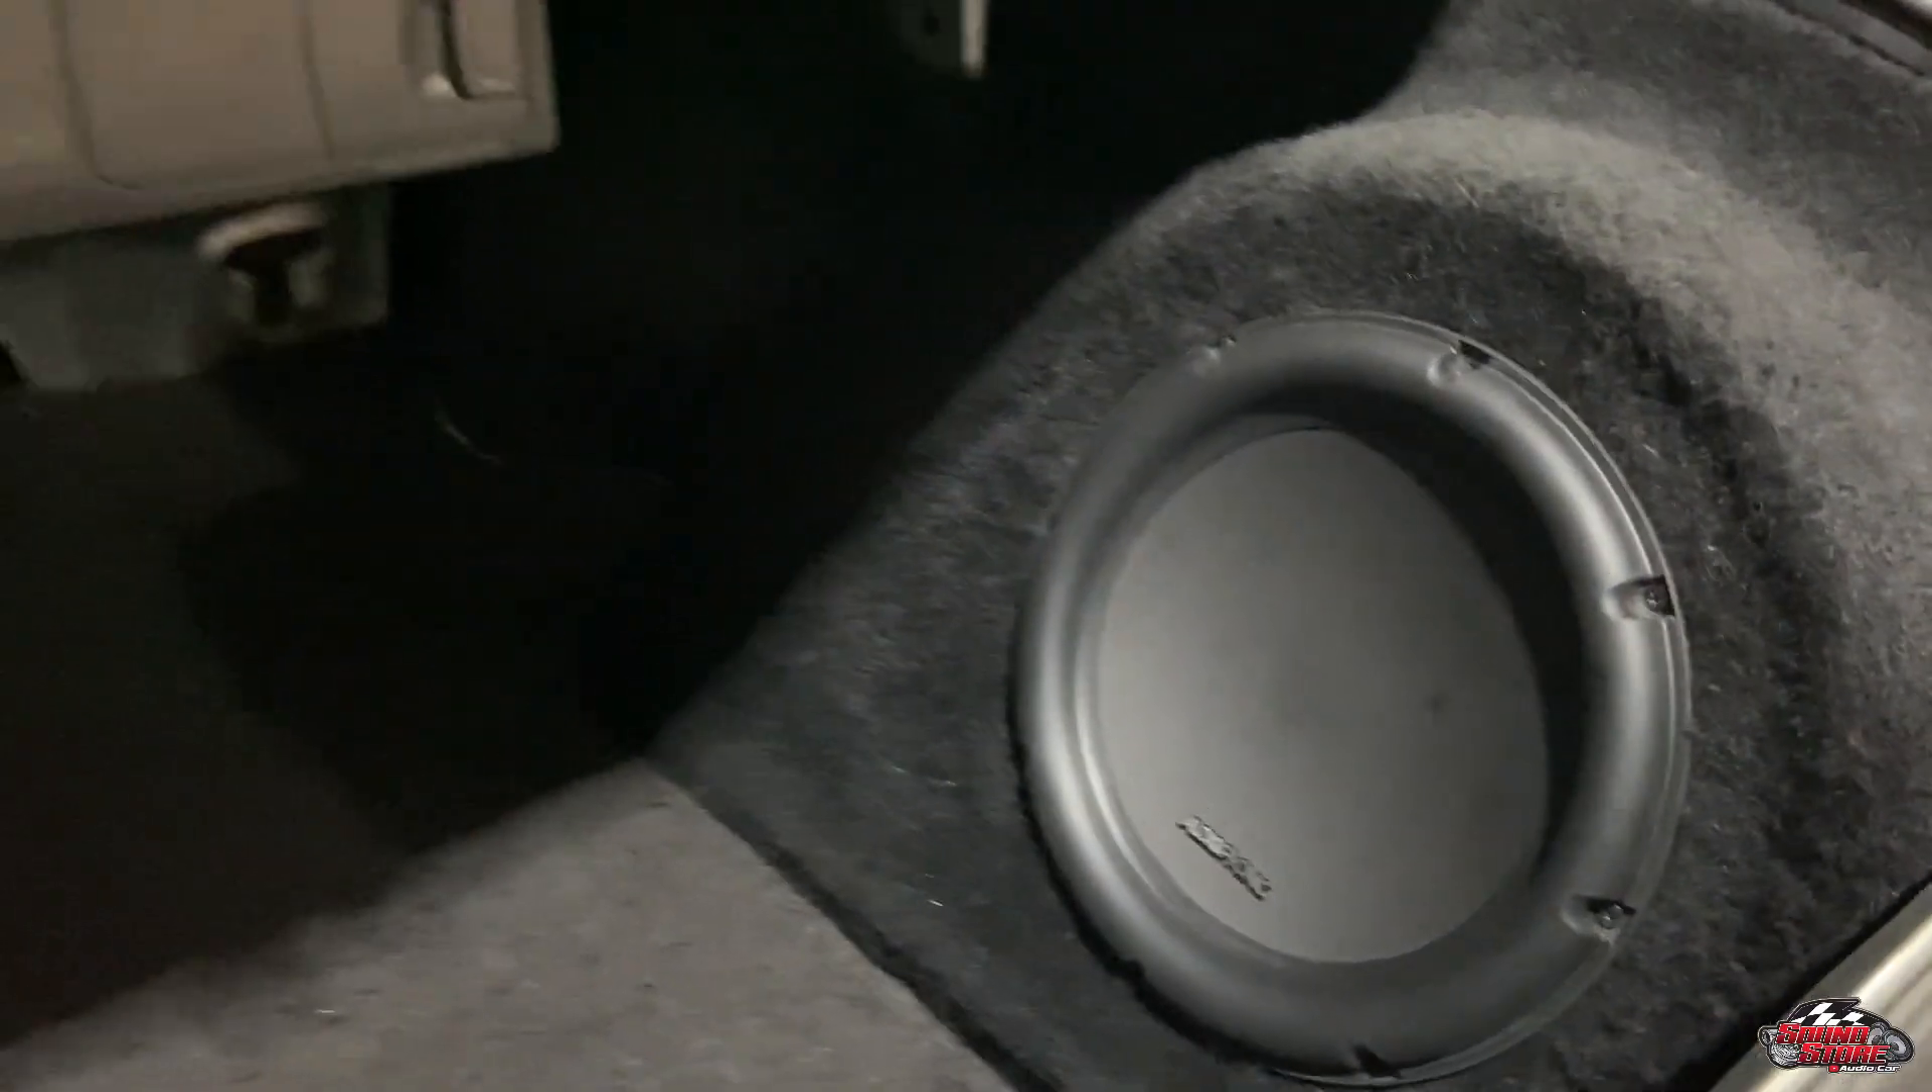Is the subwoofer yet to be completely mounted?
No.